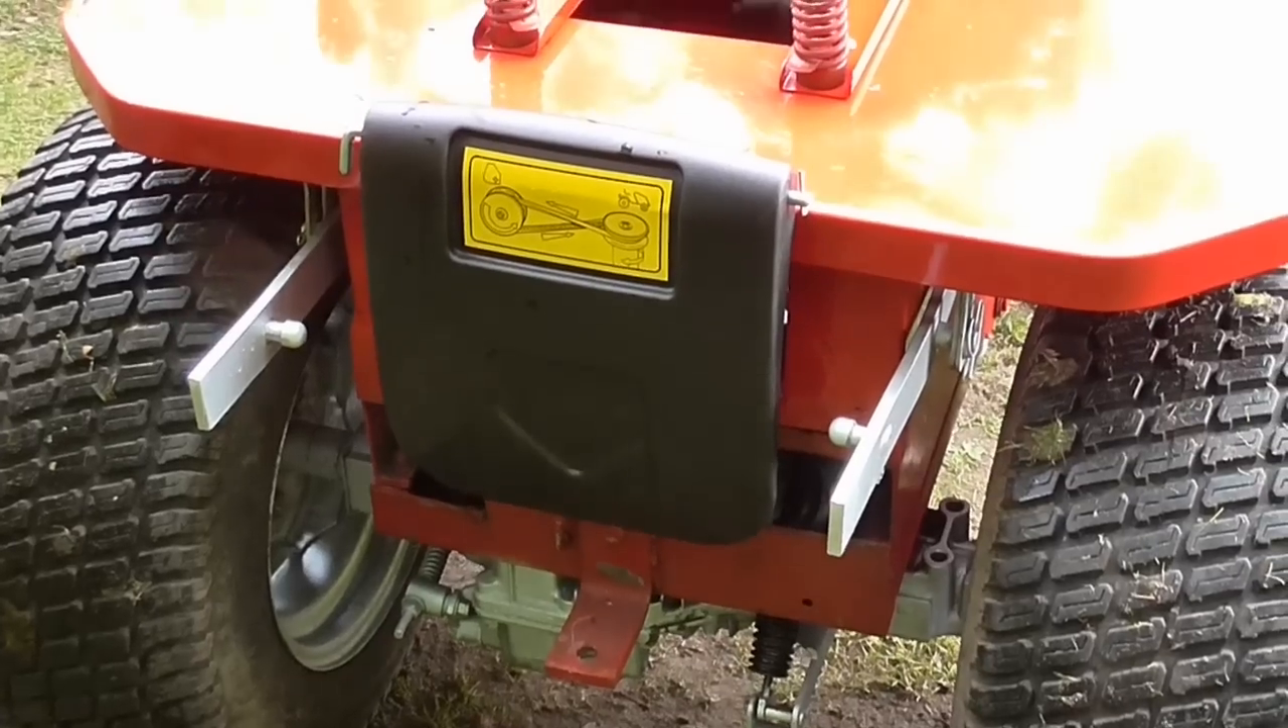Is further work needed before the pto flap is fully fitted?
No.